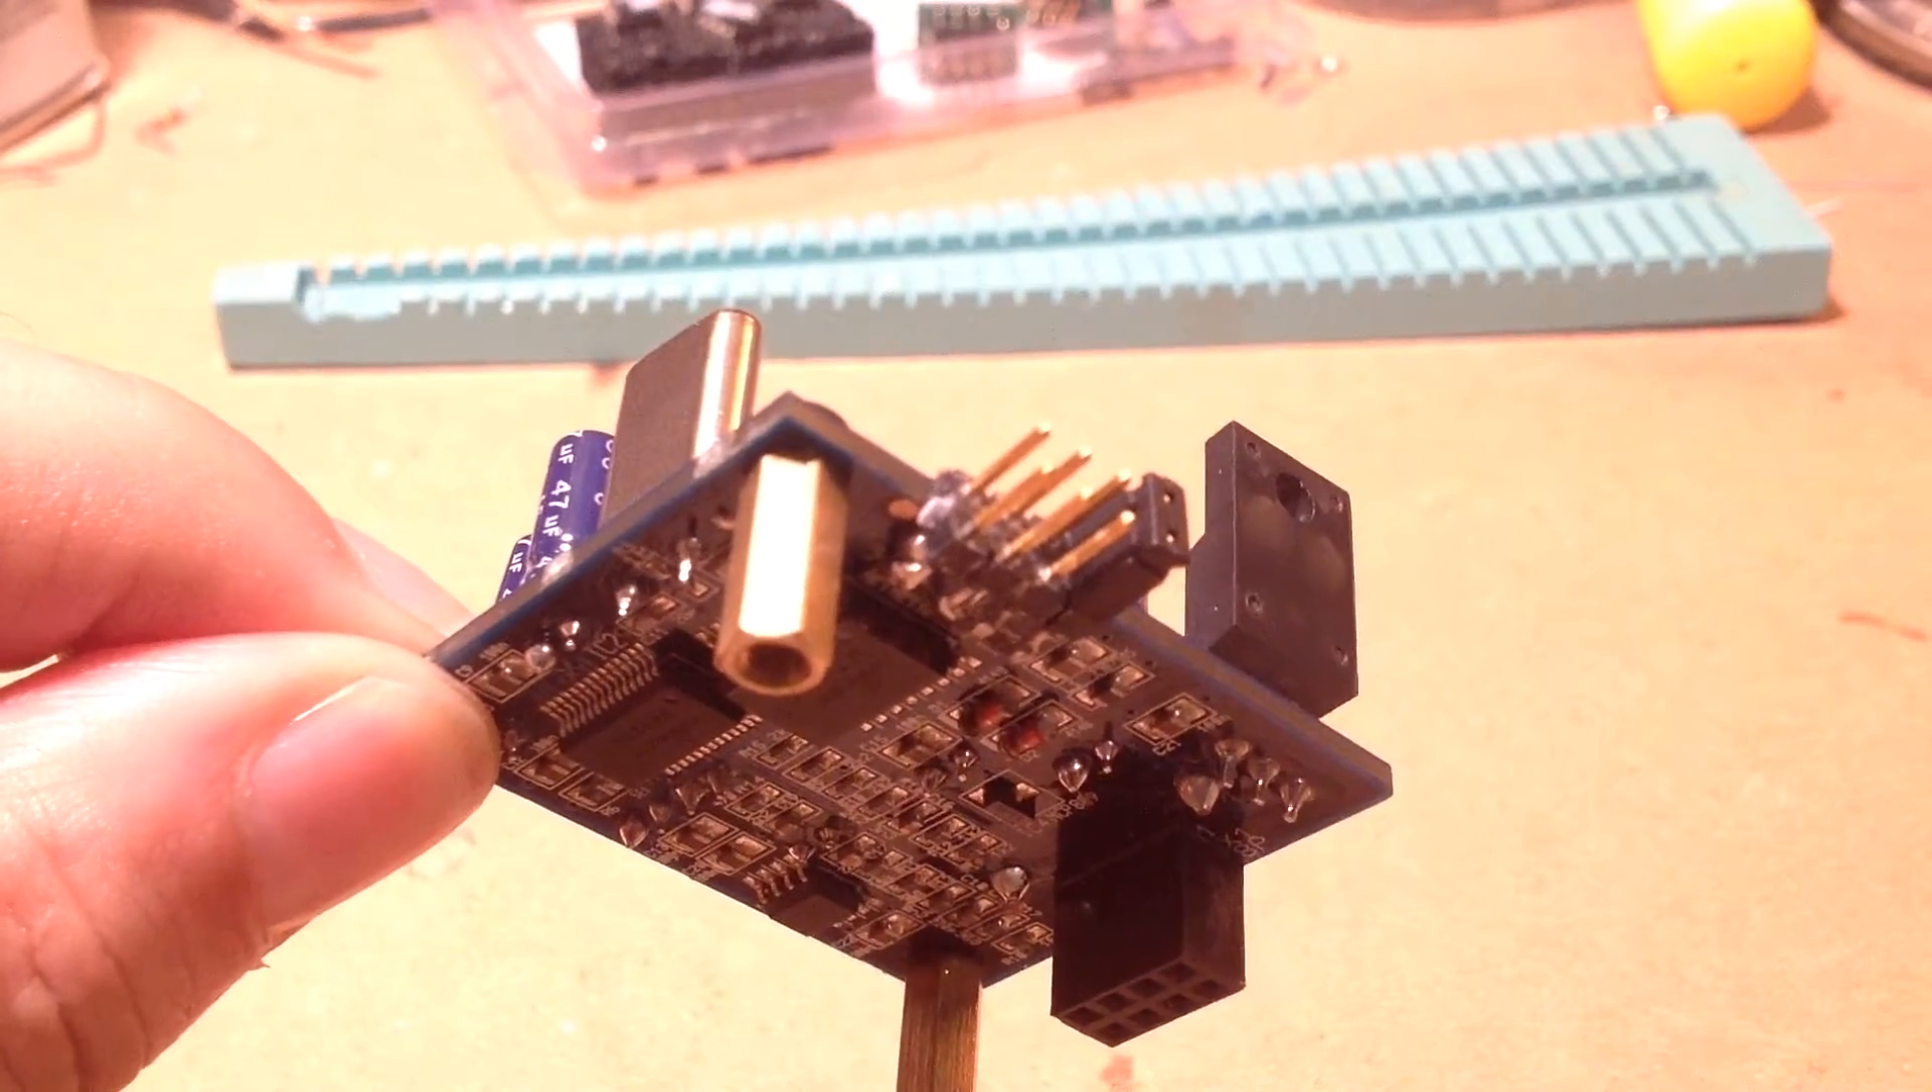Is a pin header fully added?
Yes.